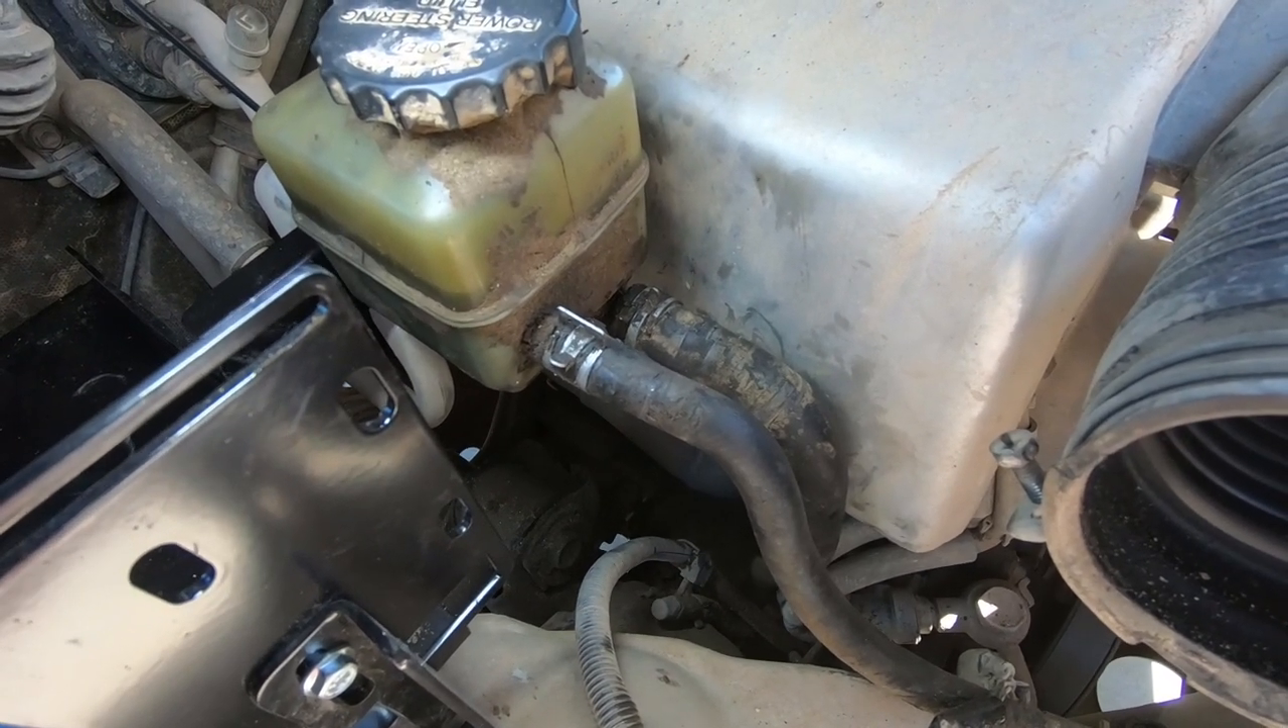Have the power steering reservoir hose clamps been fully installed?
Yes.